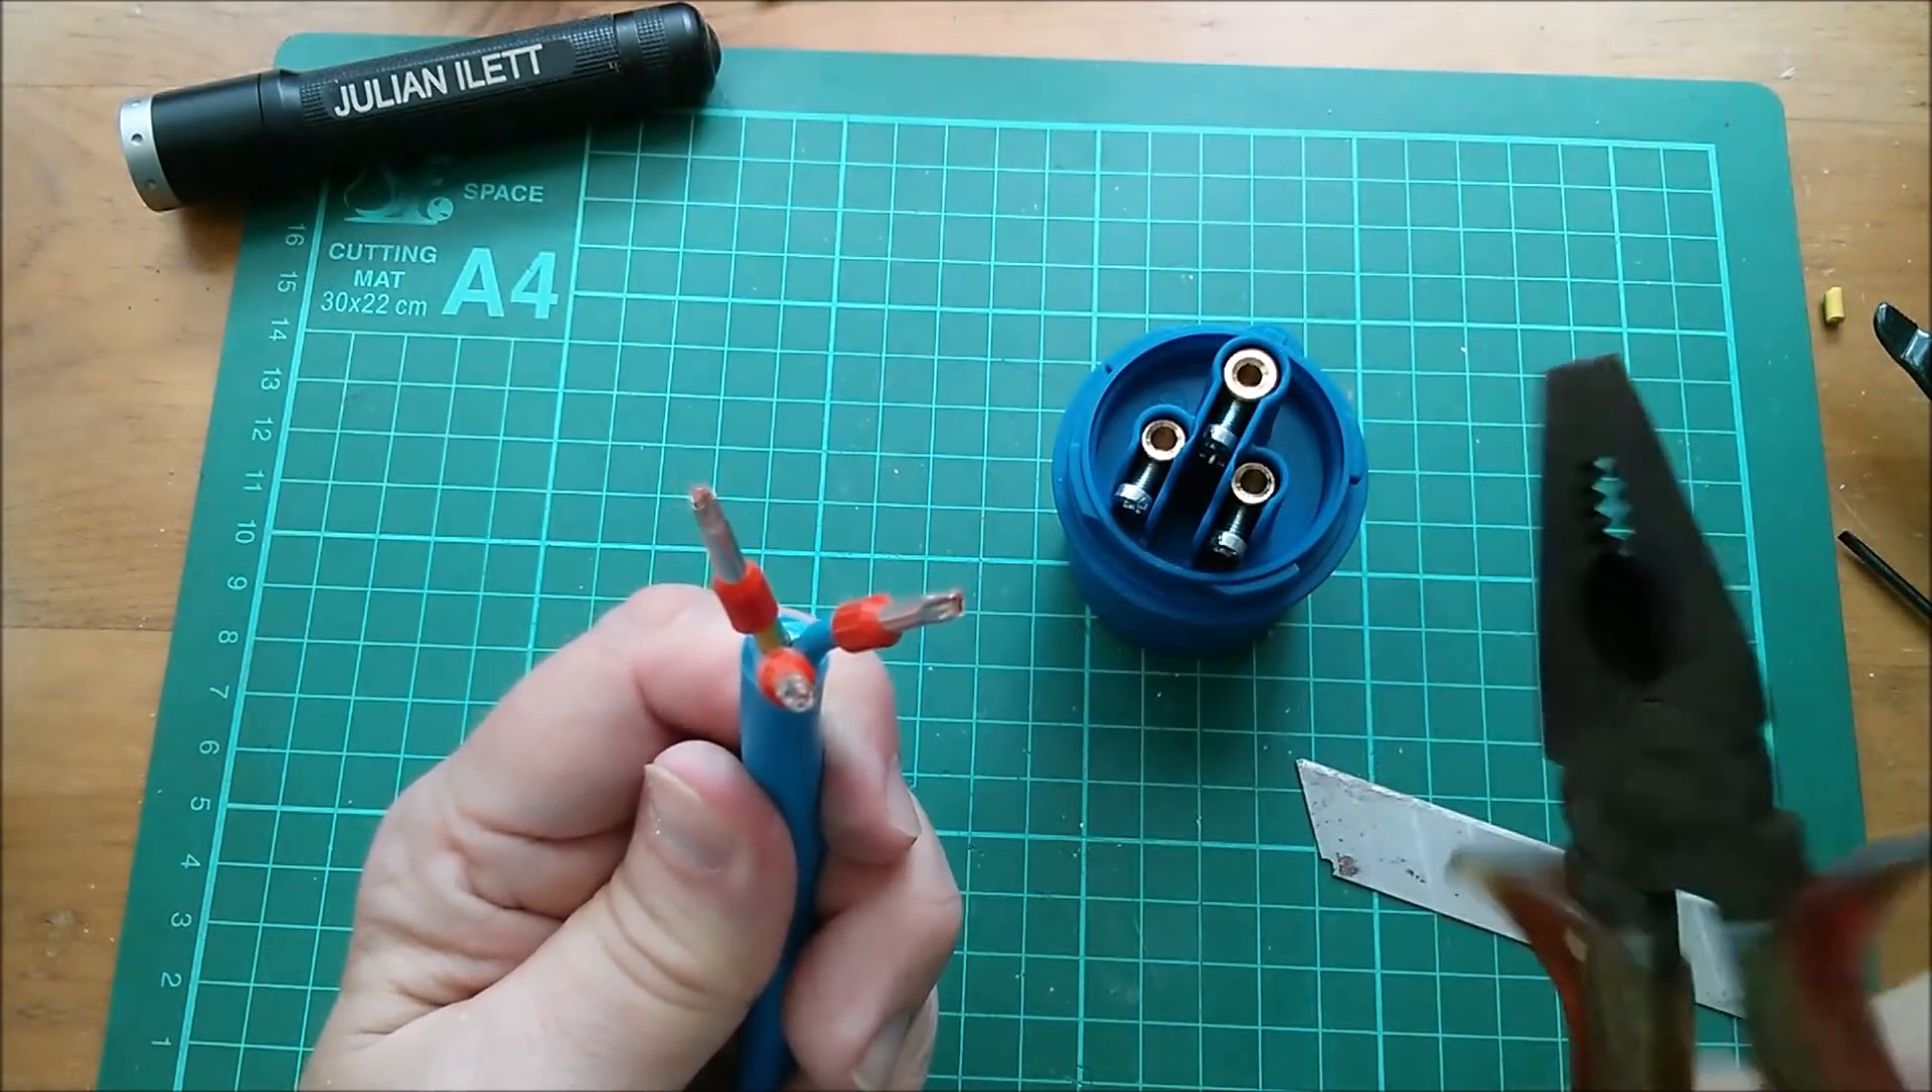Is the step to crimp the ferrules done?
Yes.